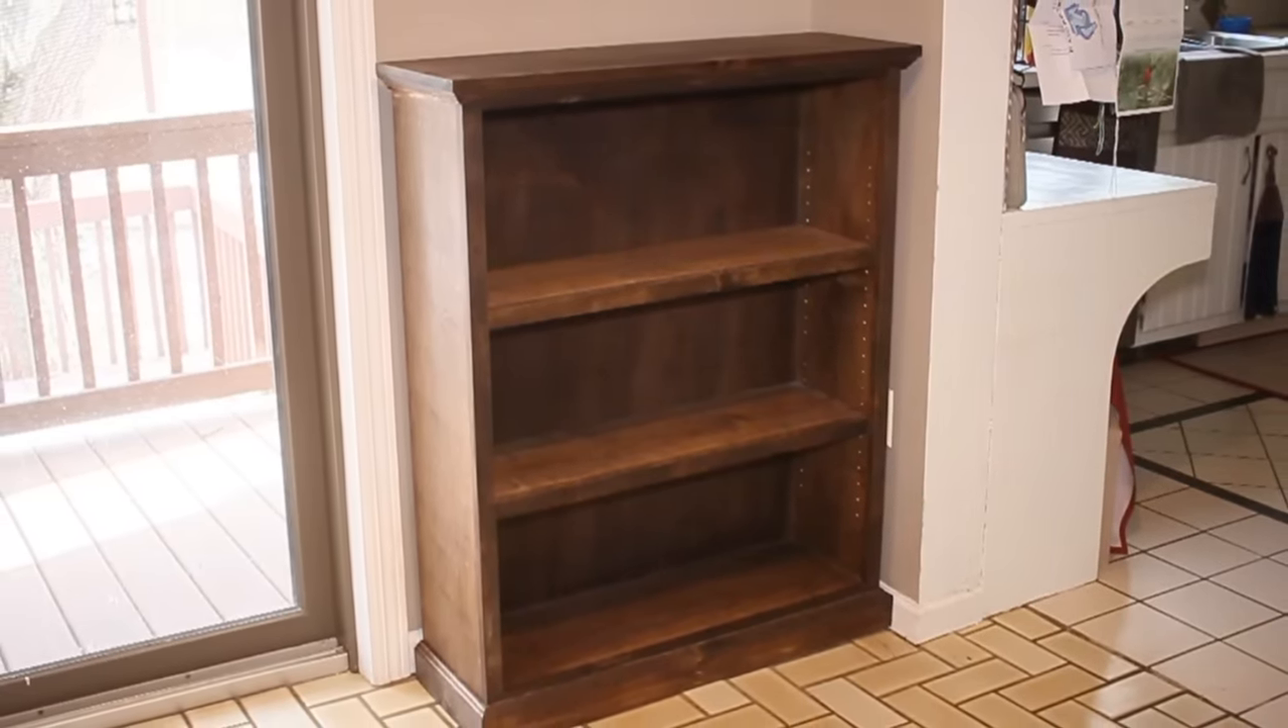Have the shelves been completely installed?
Yes.